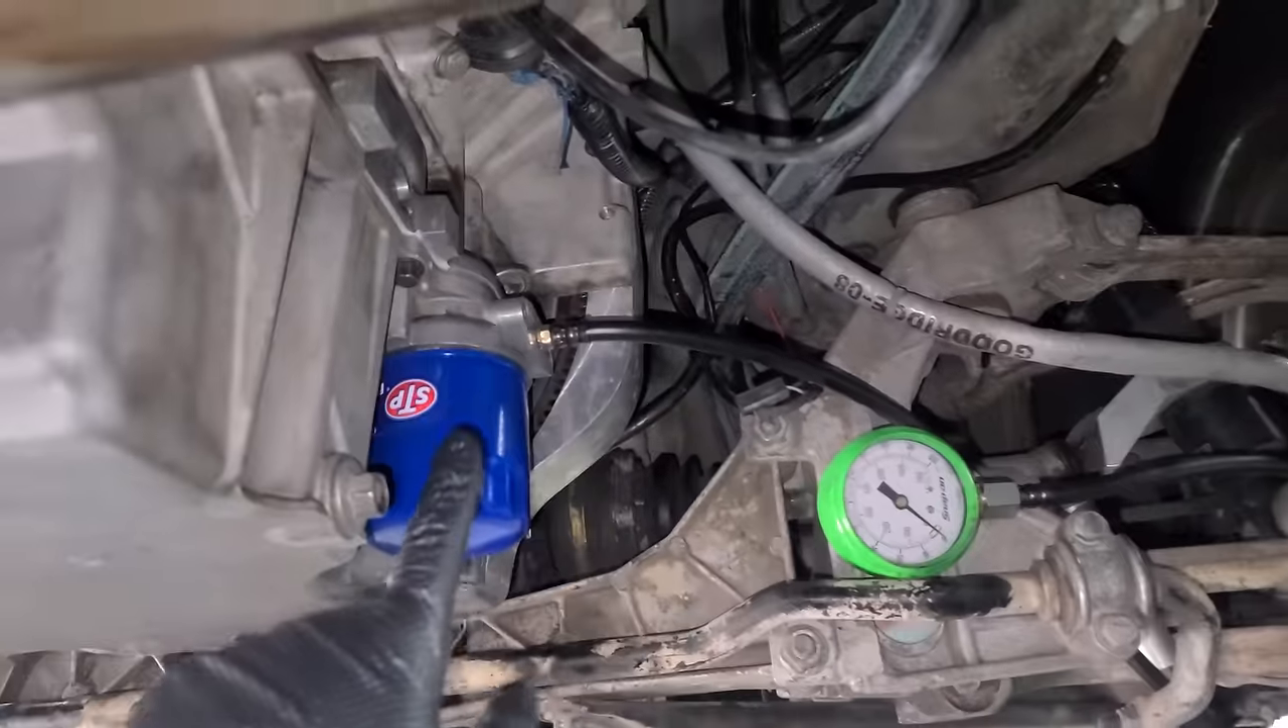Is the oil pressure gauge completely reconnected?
Yes.